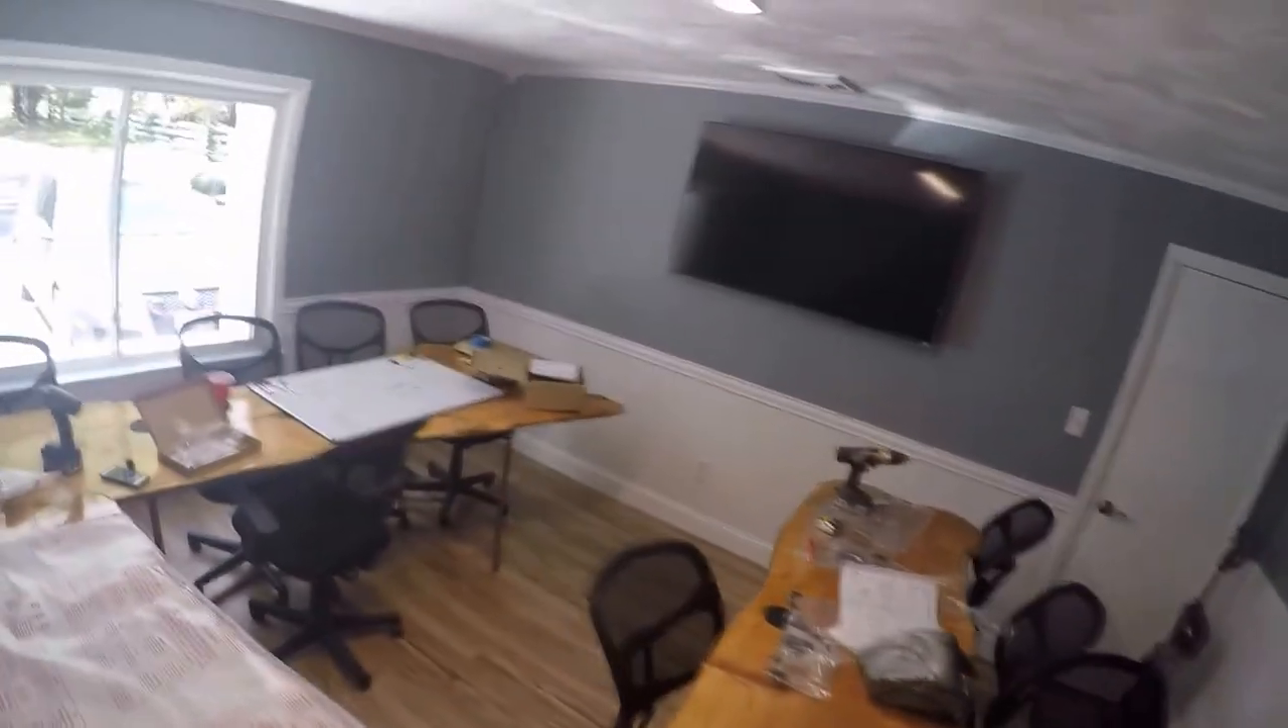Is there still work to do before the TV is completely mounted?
No.